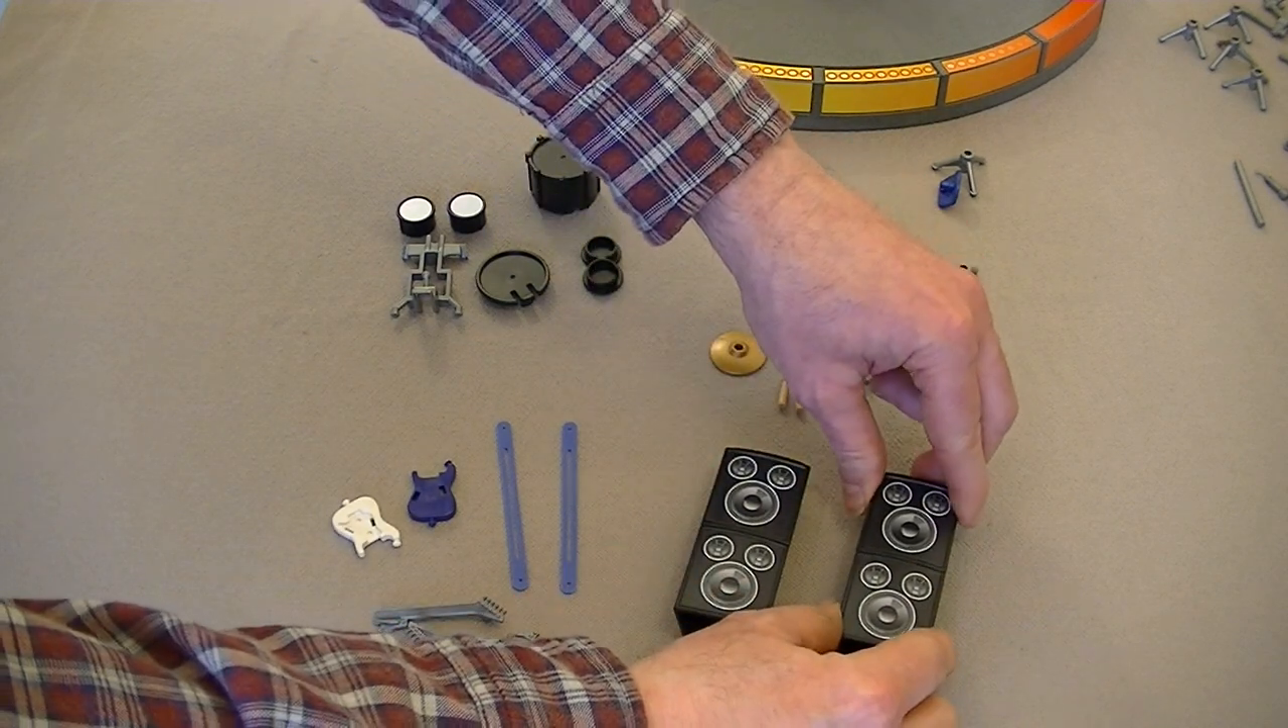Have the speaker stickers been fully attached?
Yes.